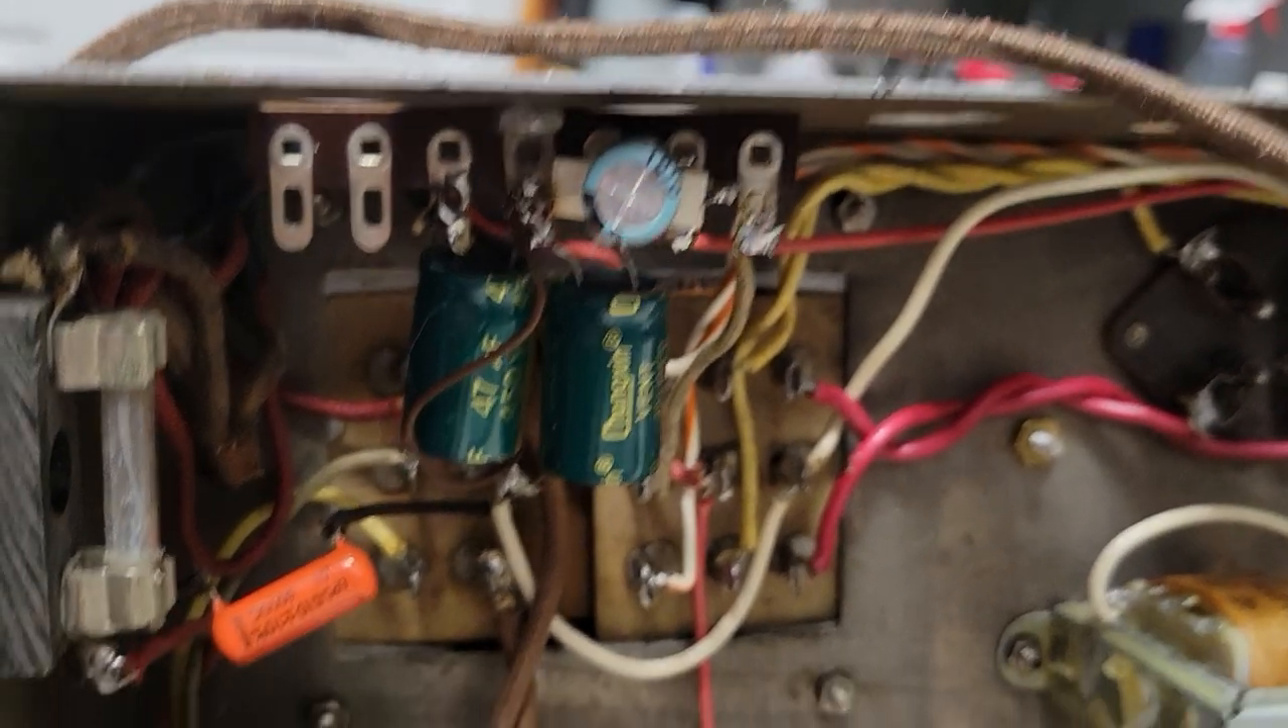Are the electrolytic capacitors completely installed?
Yes.